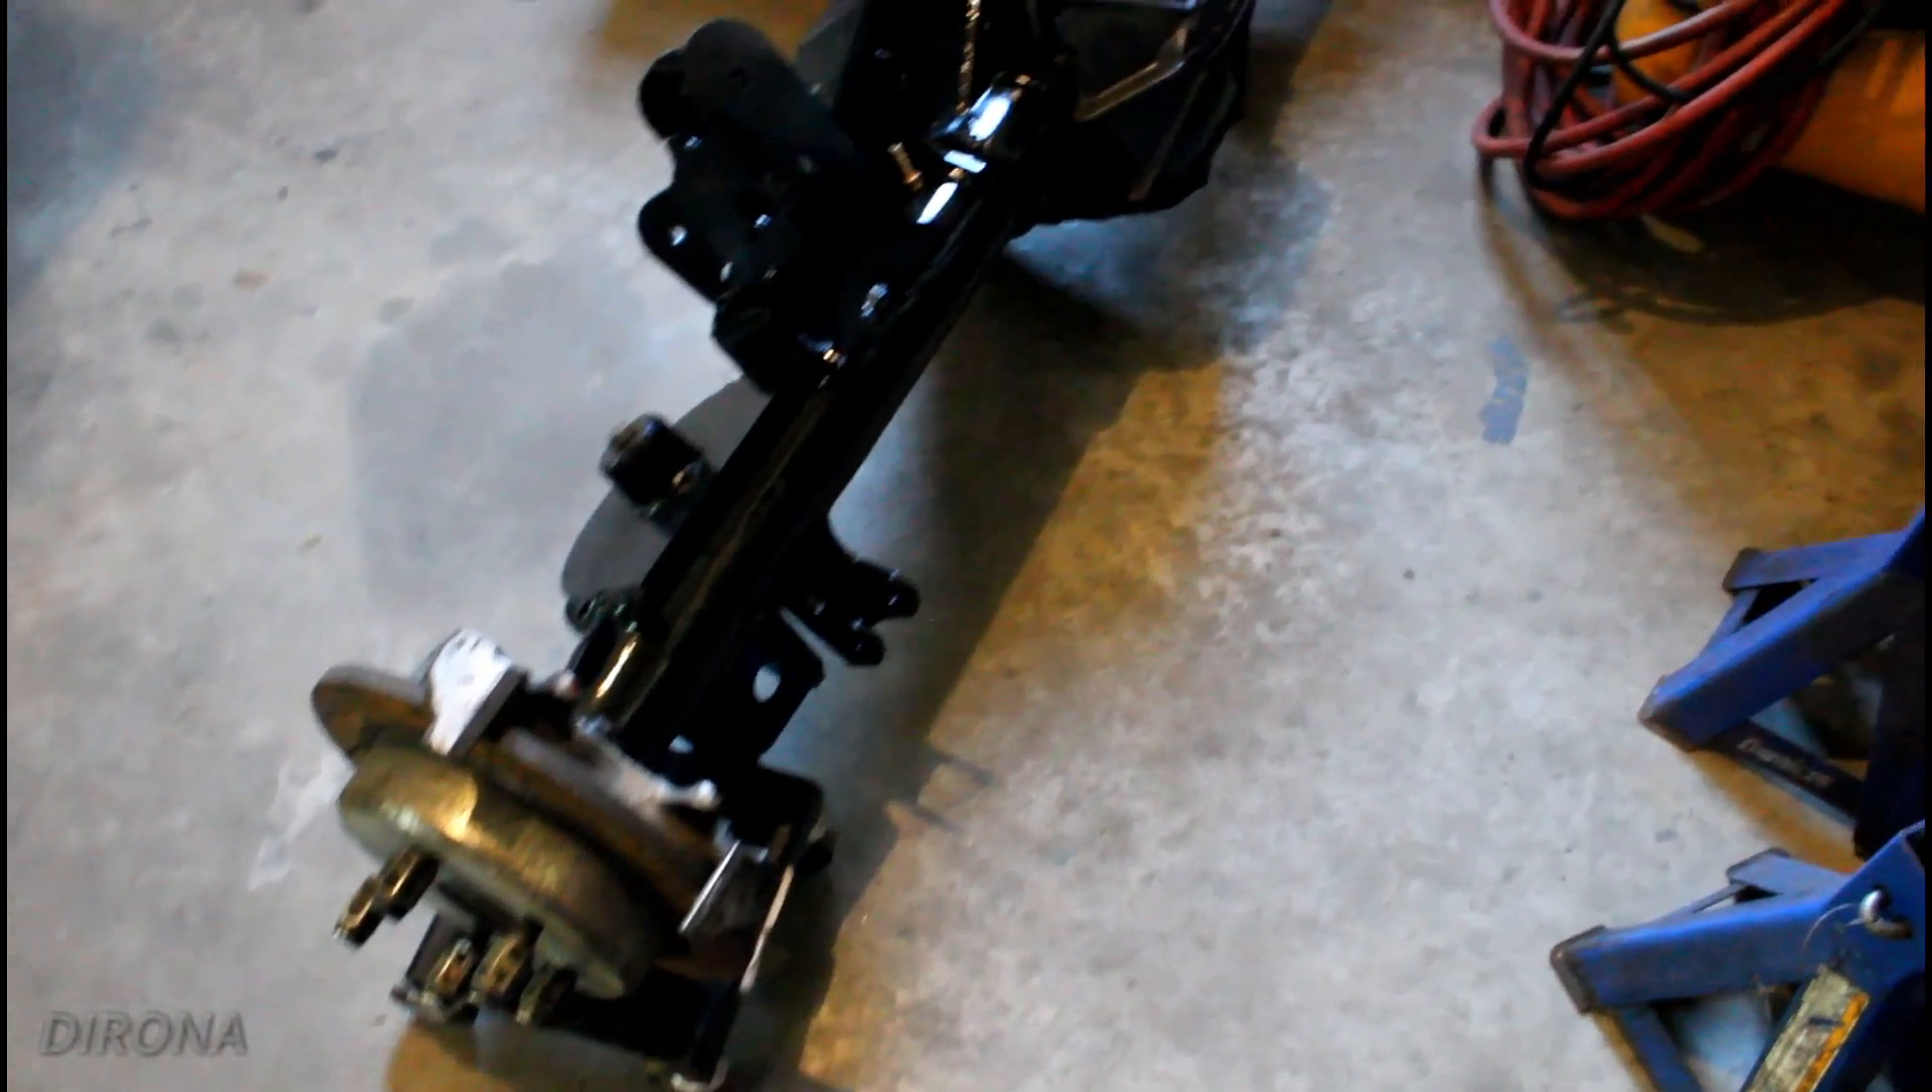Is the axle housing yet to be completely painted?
No.